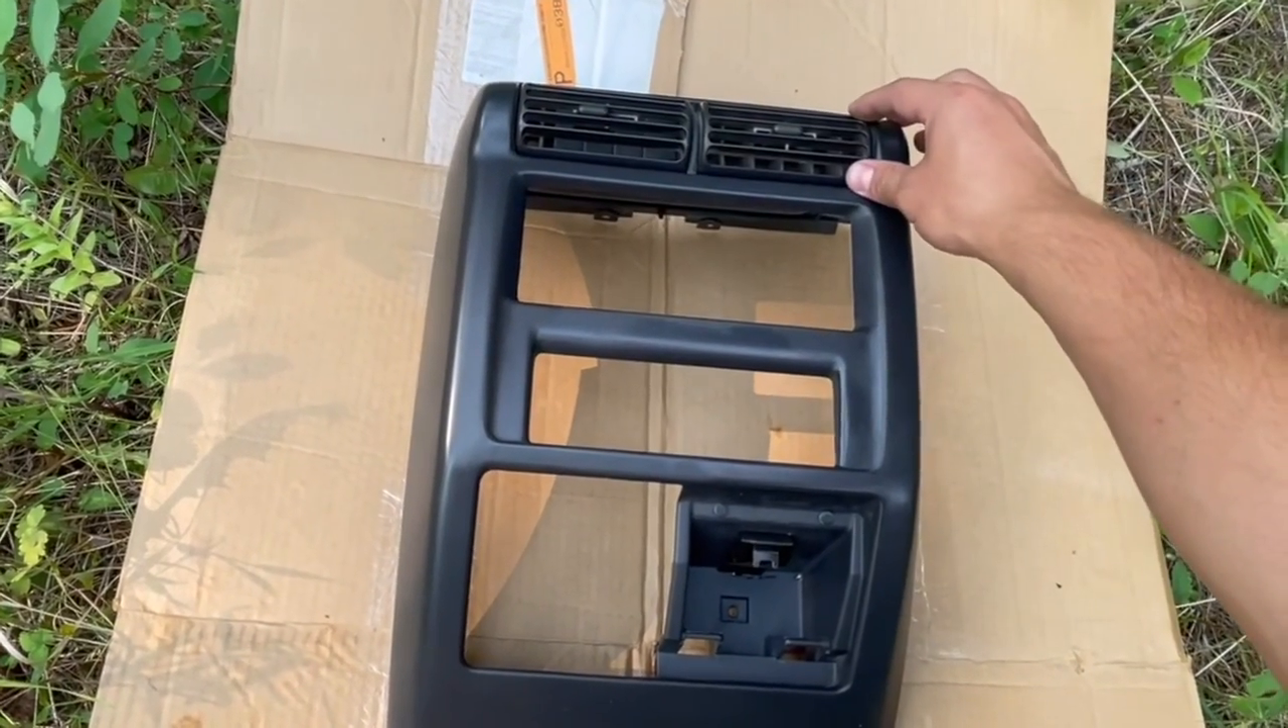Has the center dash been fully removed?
Yes.